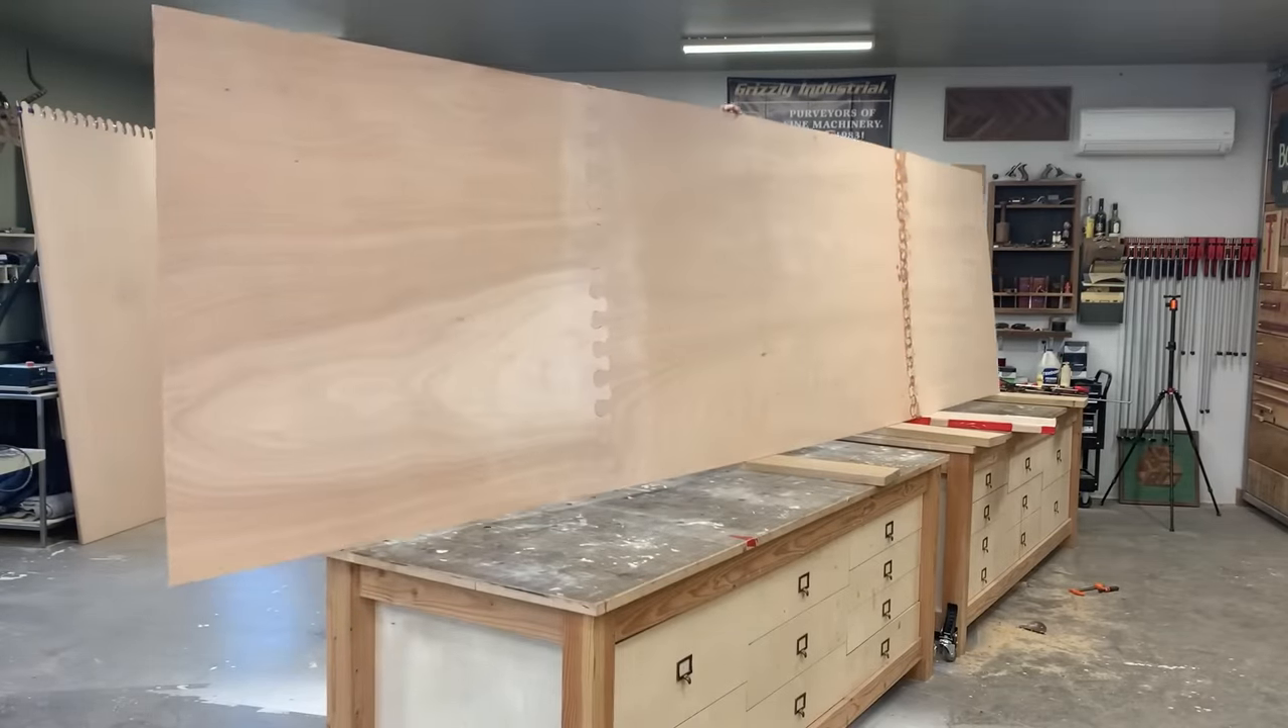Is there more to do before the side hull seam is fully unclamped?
No.